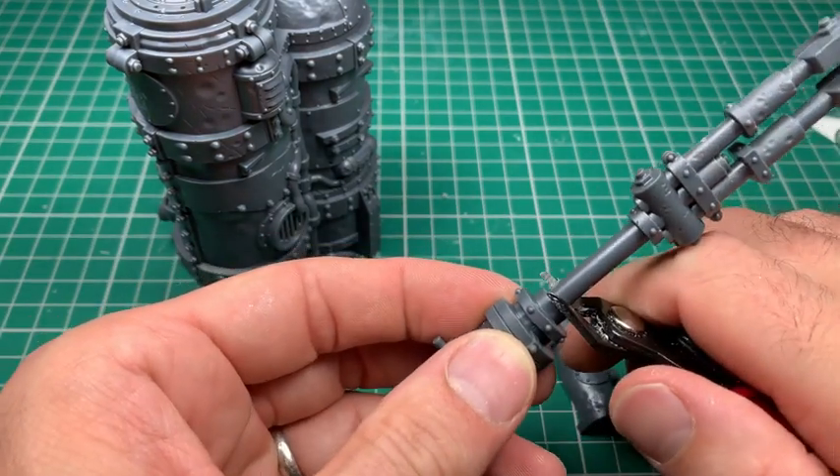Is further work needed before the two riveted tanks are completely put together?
No.